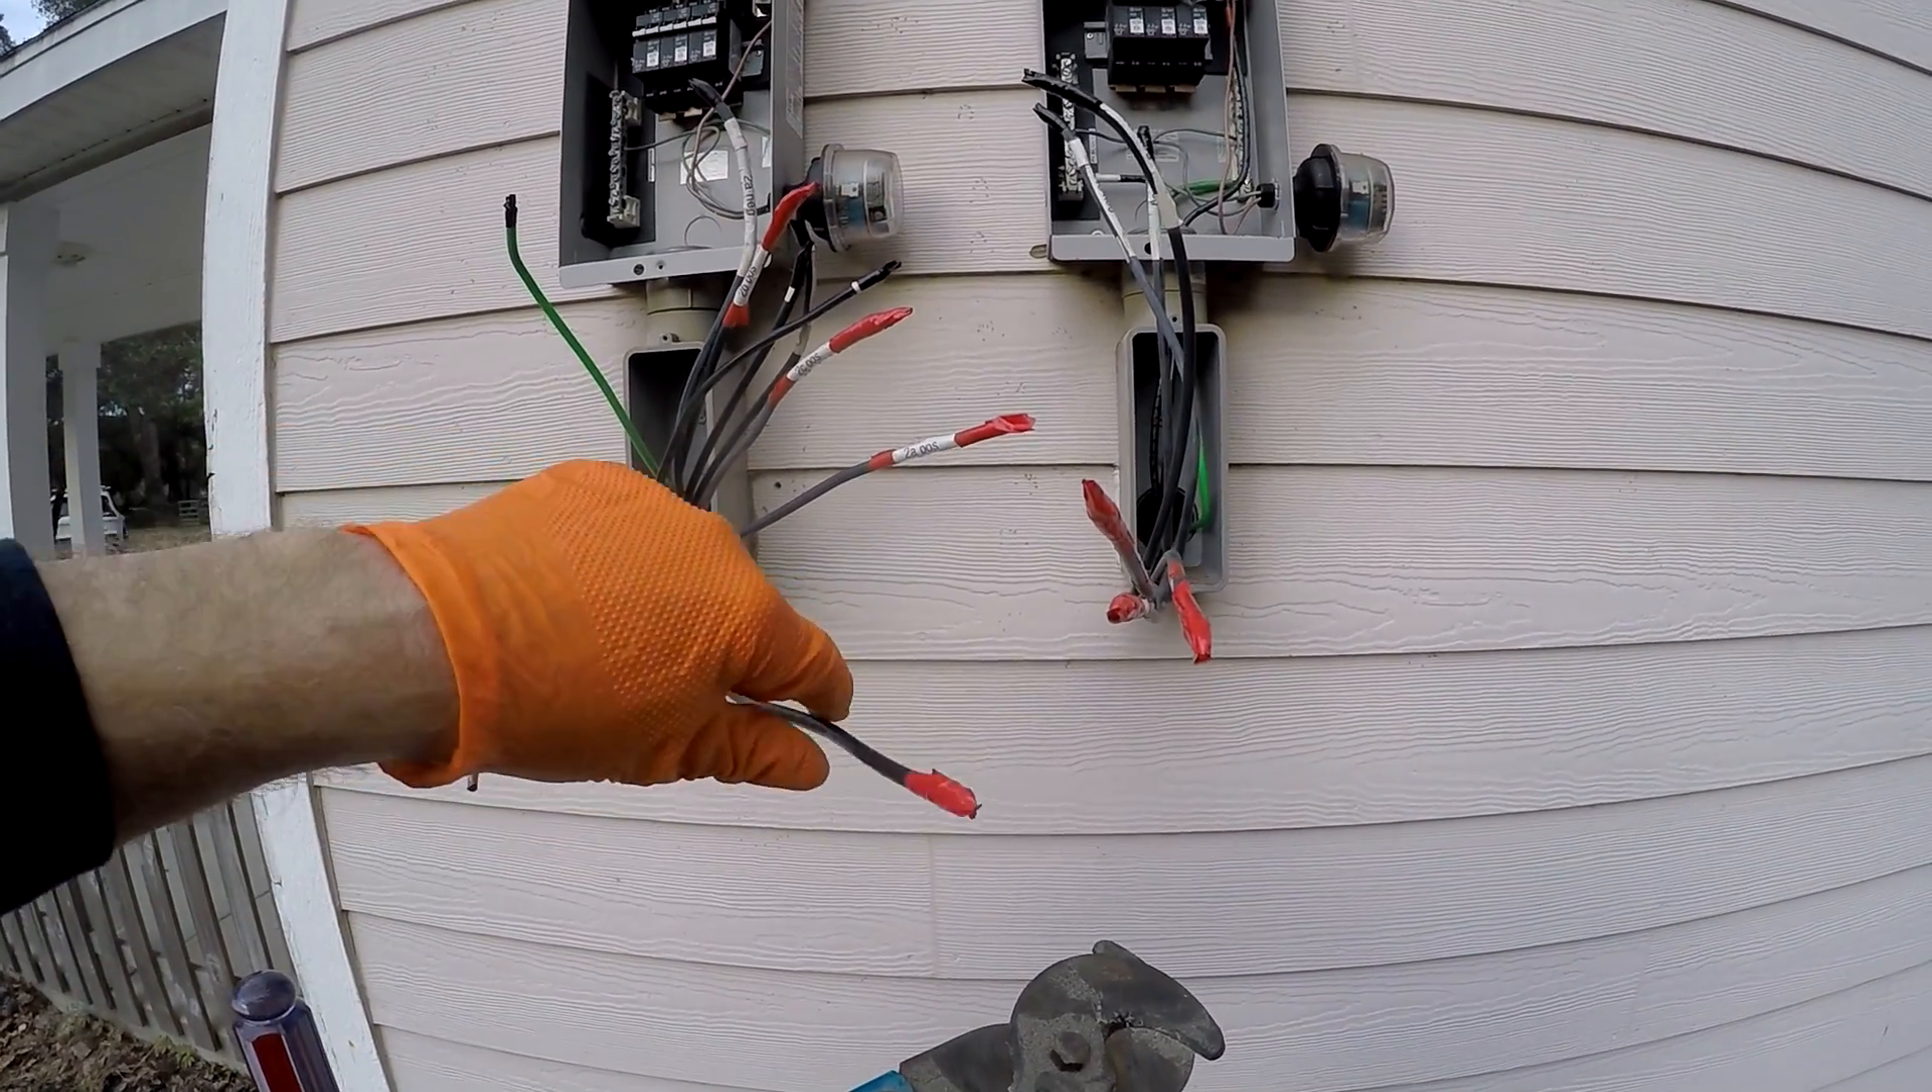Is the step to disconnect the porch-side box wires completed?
Yes.